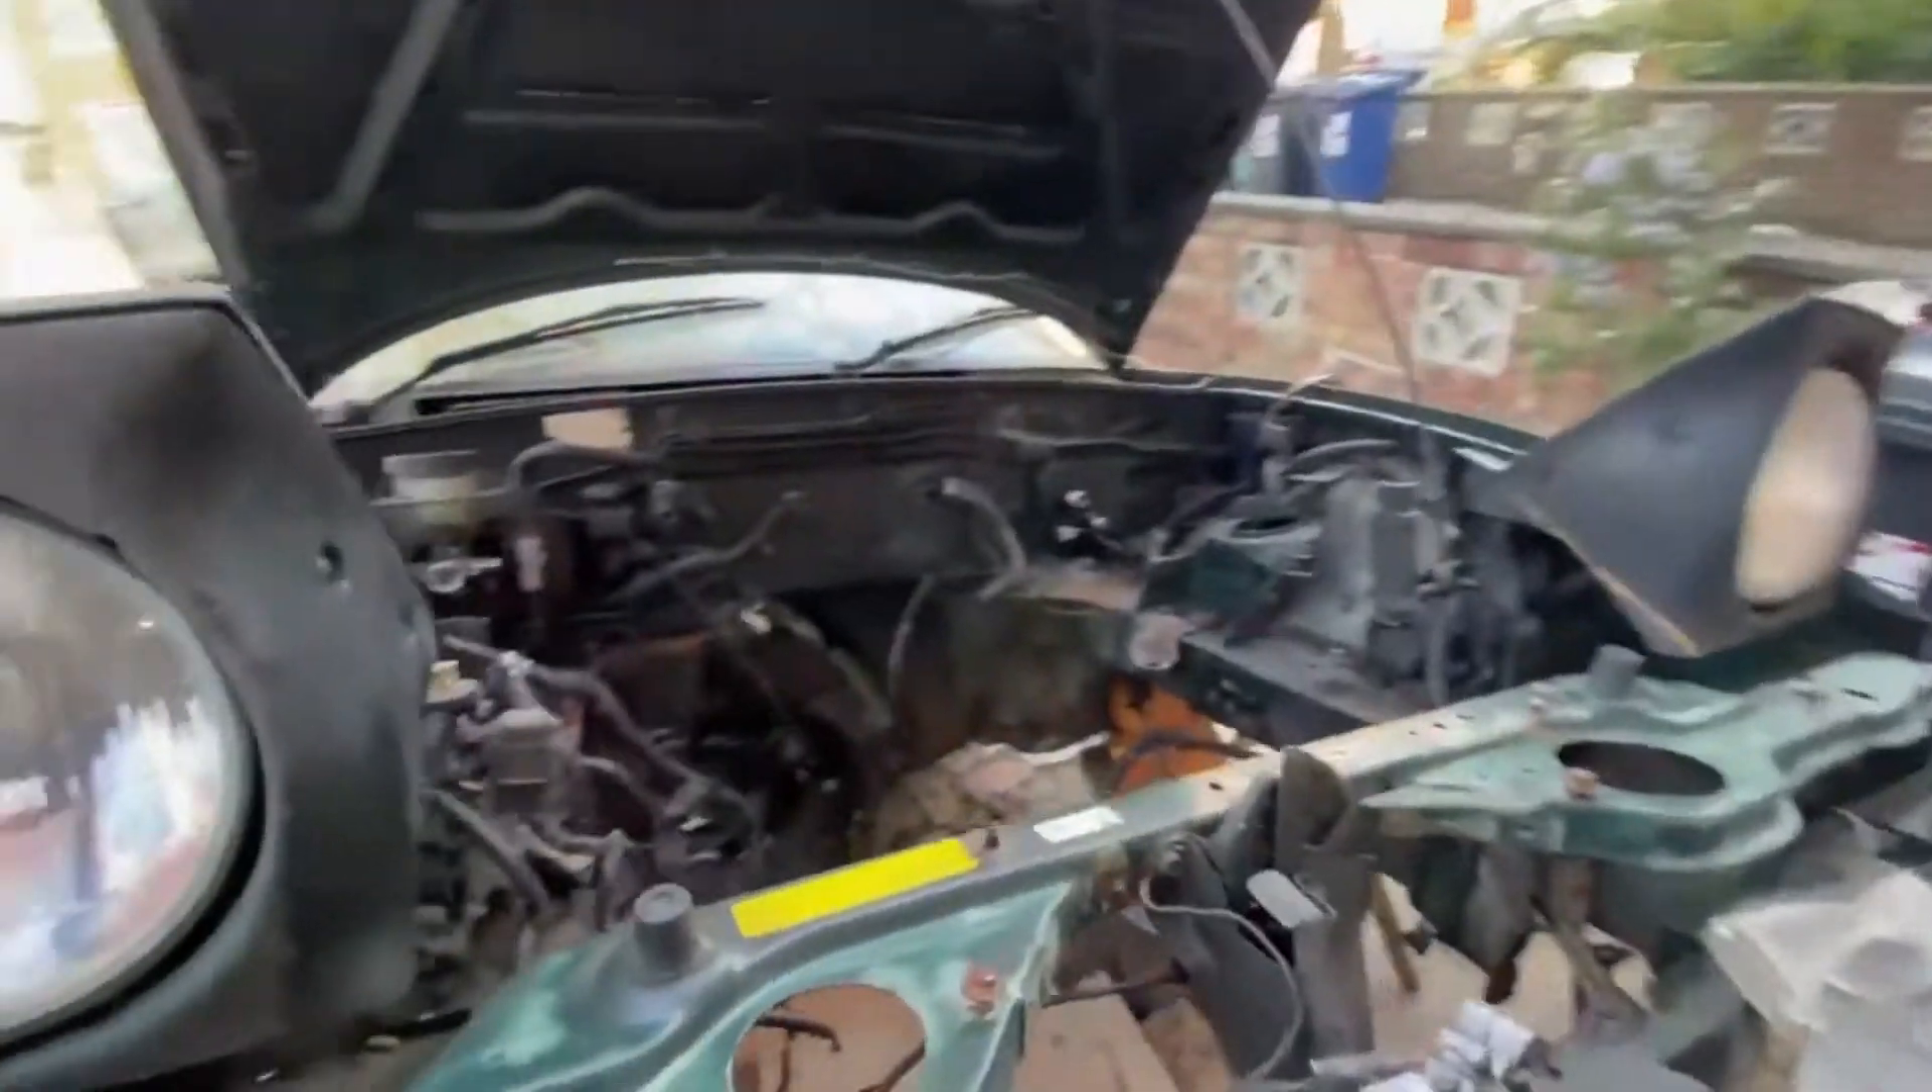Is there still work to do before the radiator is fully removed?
No.